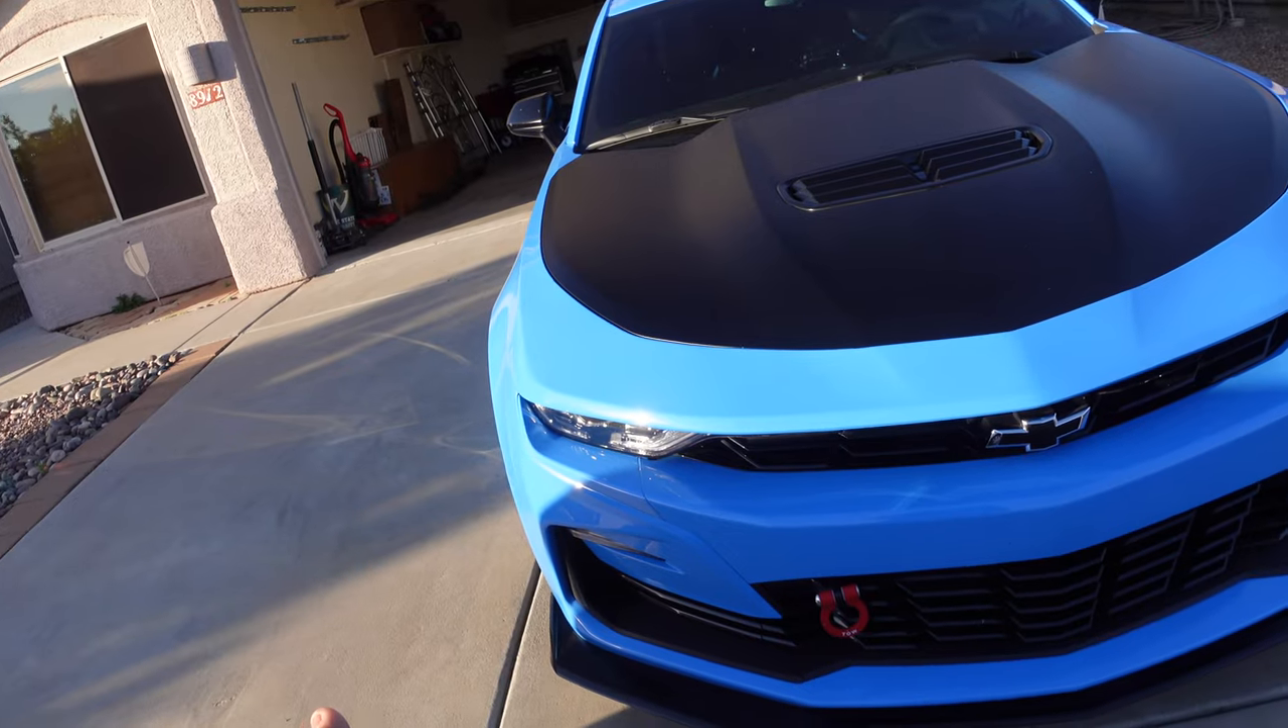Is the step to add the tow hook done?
Yes.